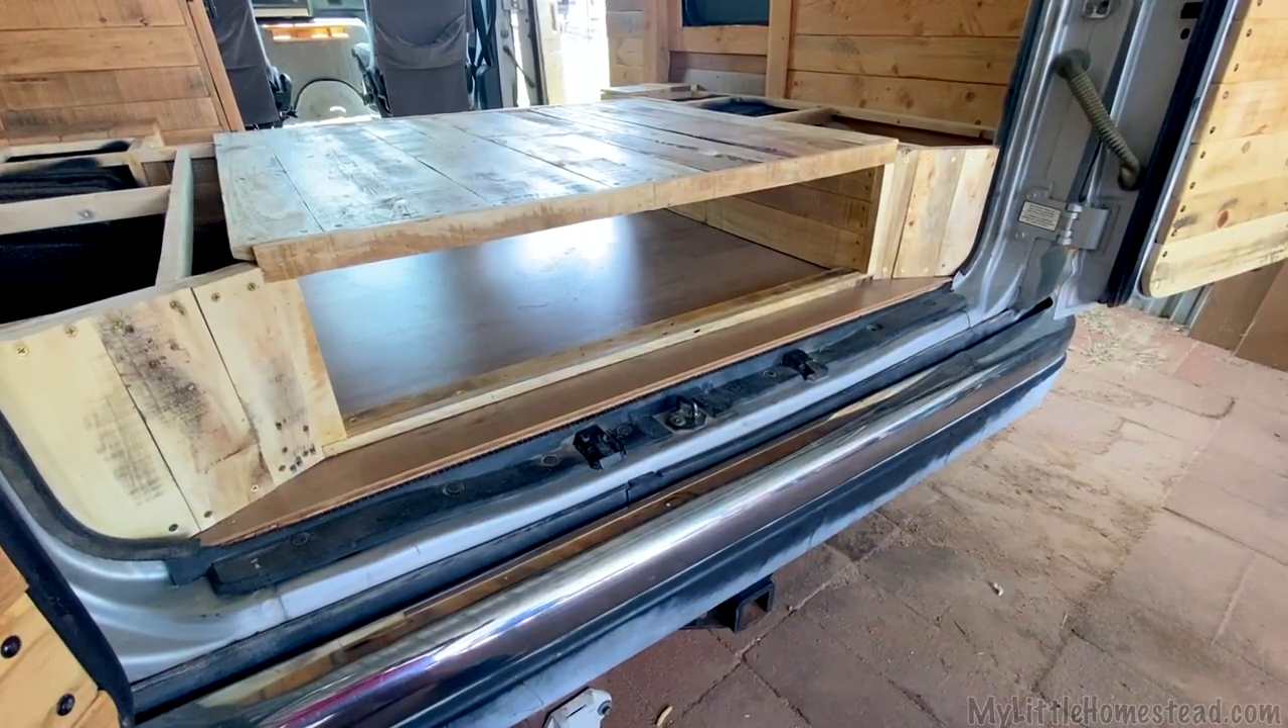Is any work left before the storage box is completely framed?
No.